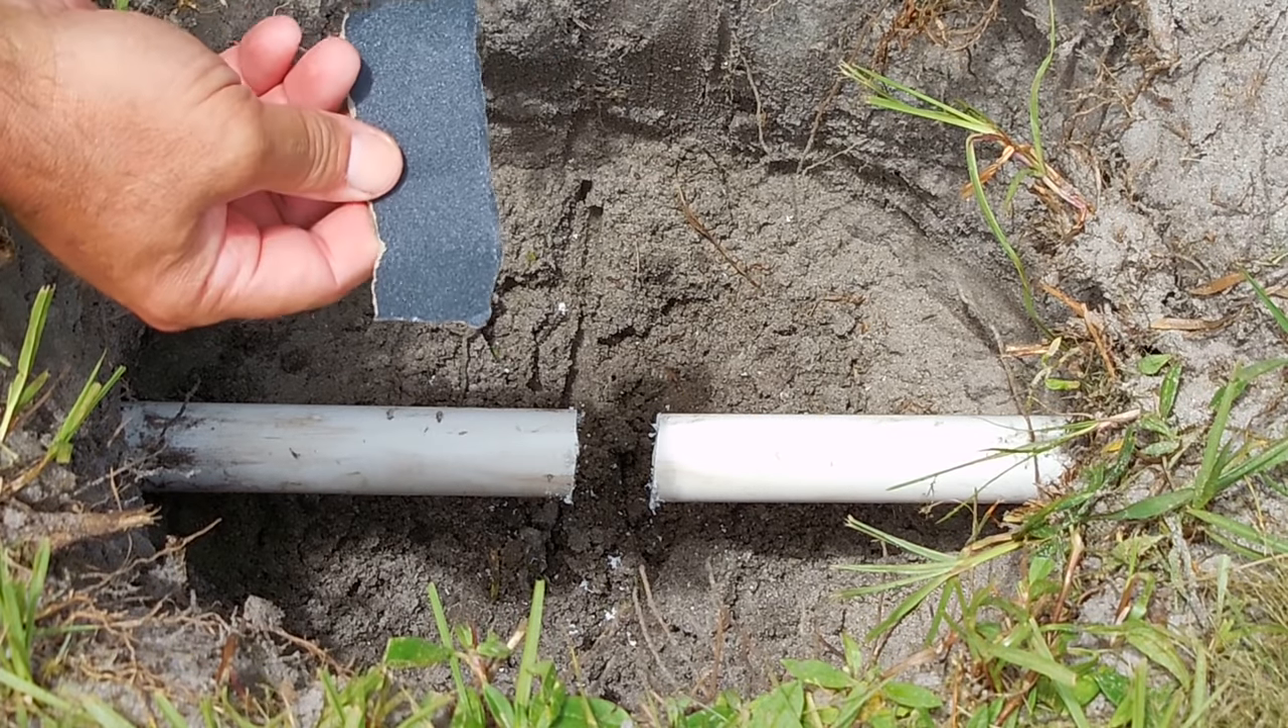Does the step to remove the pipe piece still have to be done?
No.